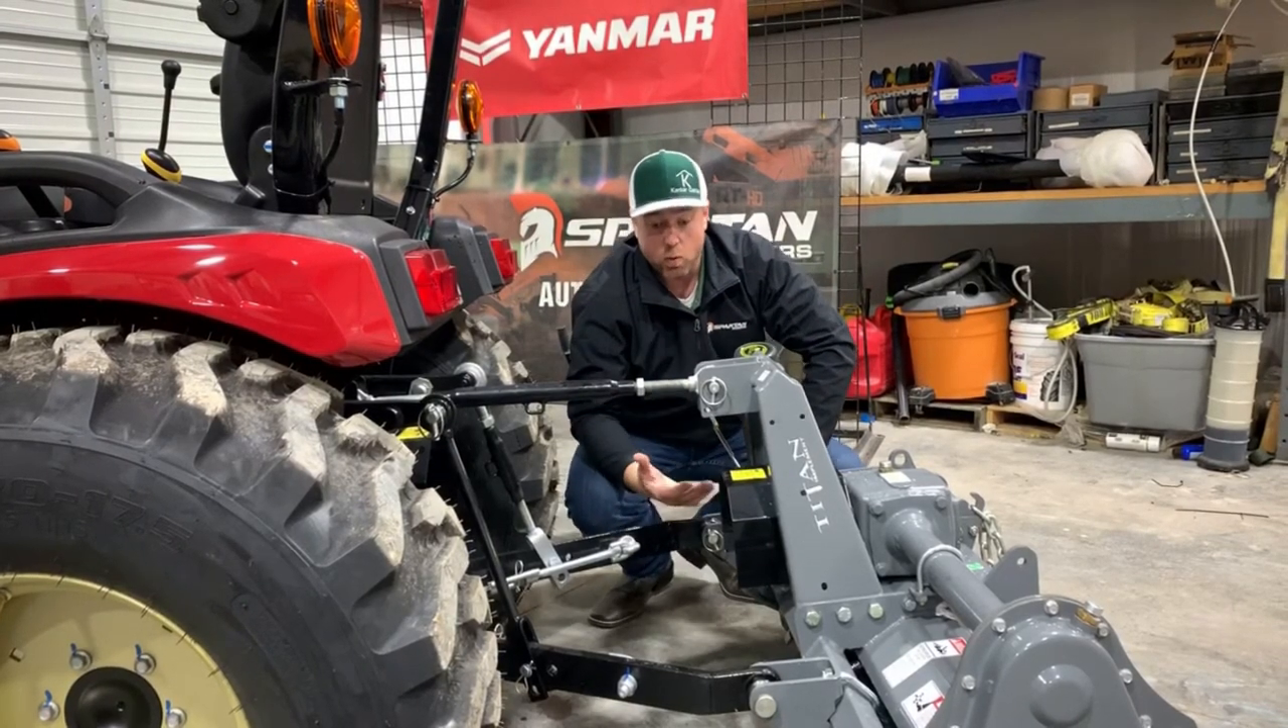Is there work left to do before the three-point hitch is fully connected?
No.